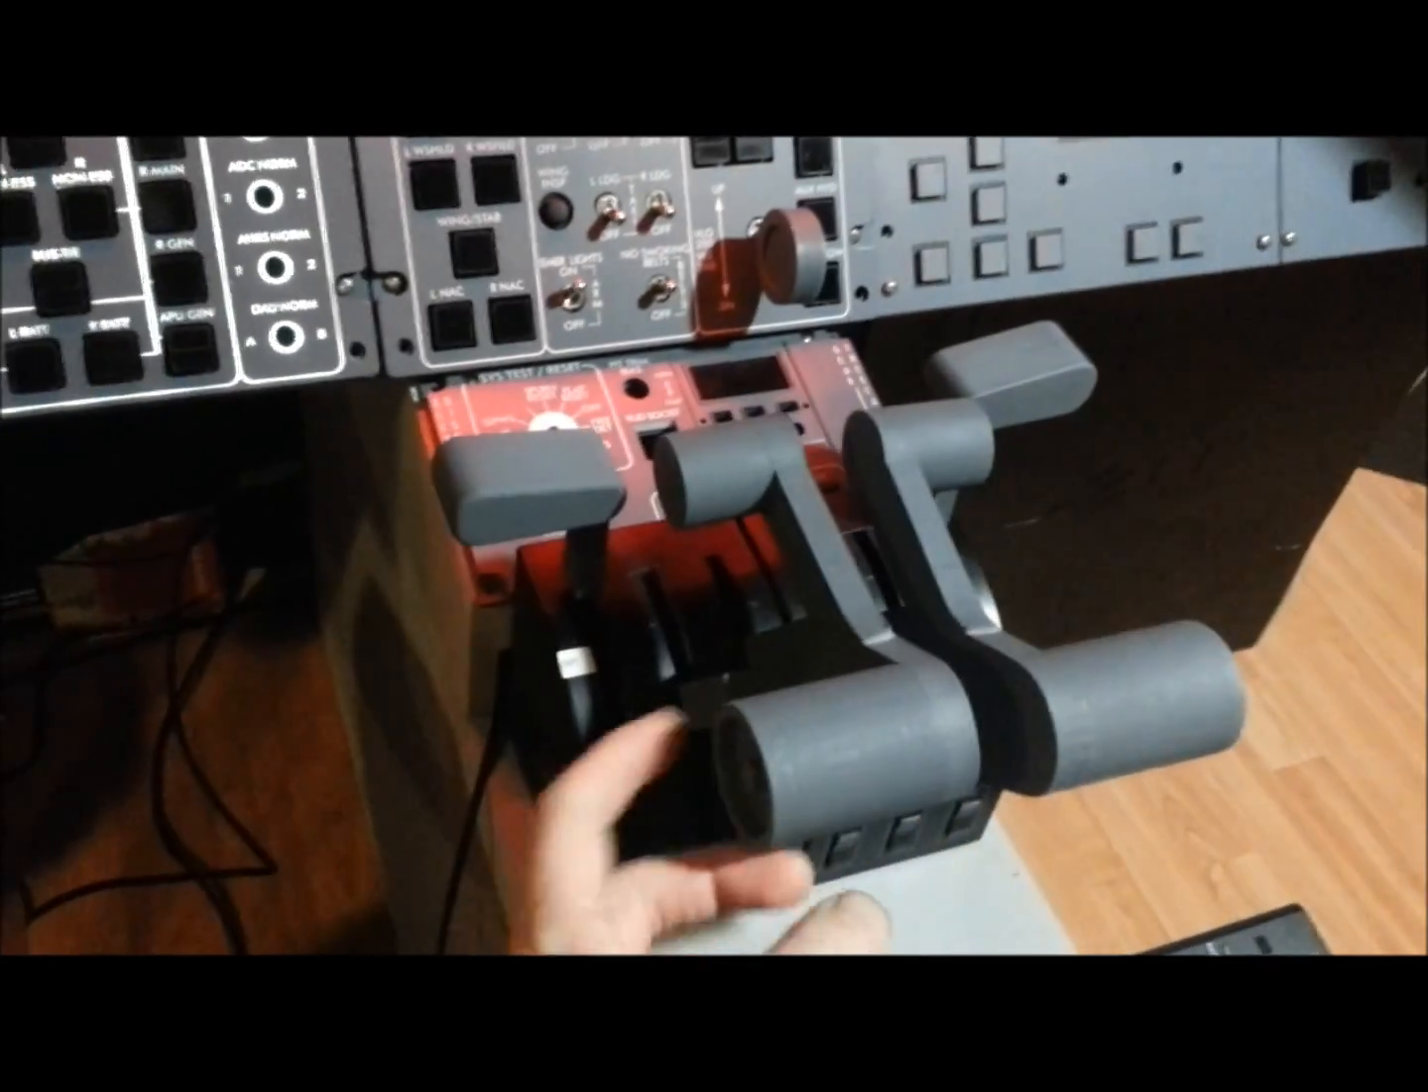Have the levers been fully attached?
Yes.